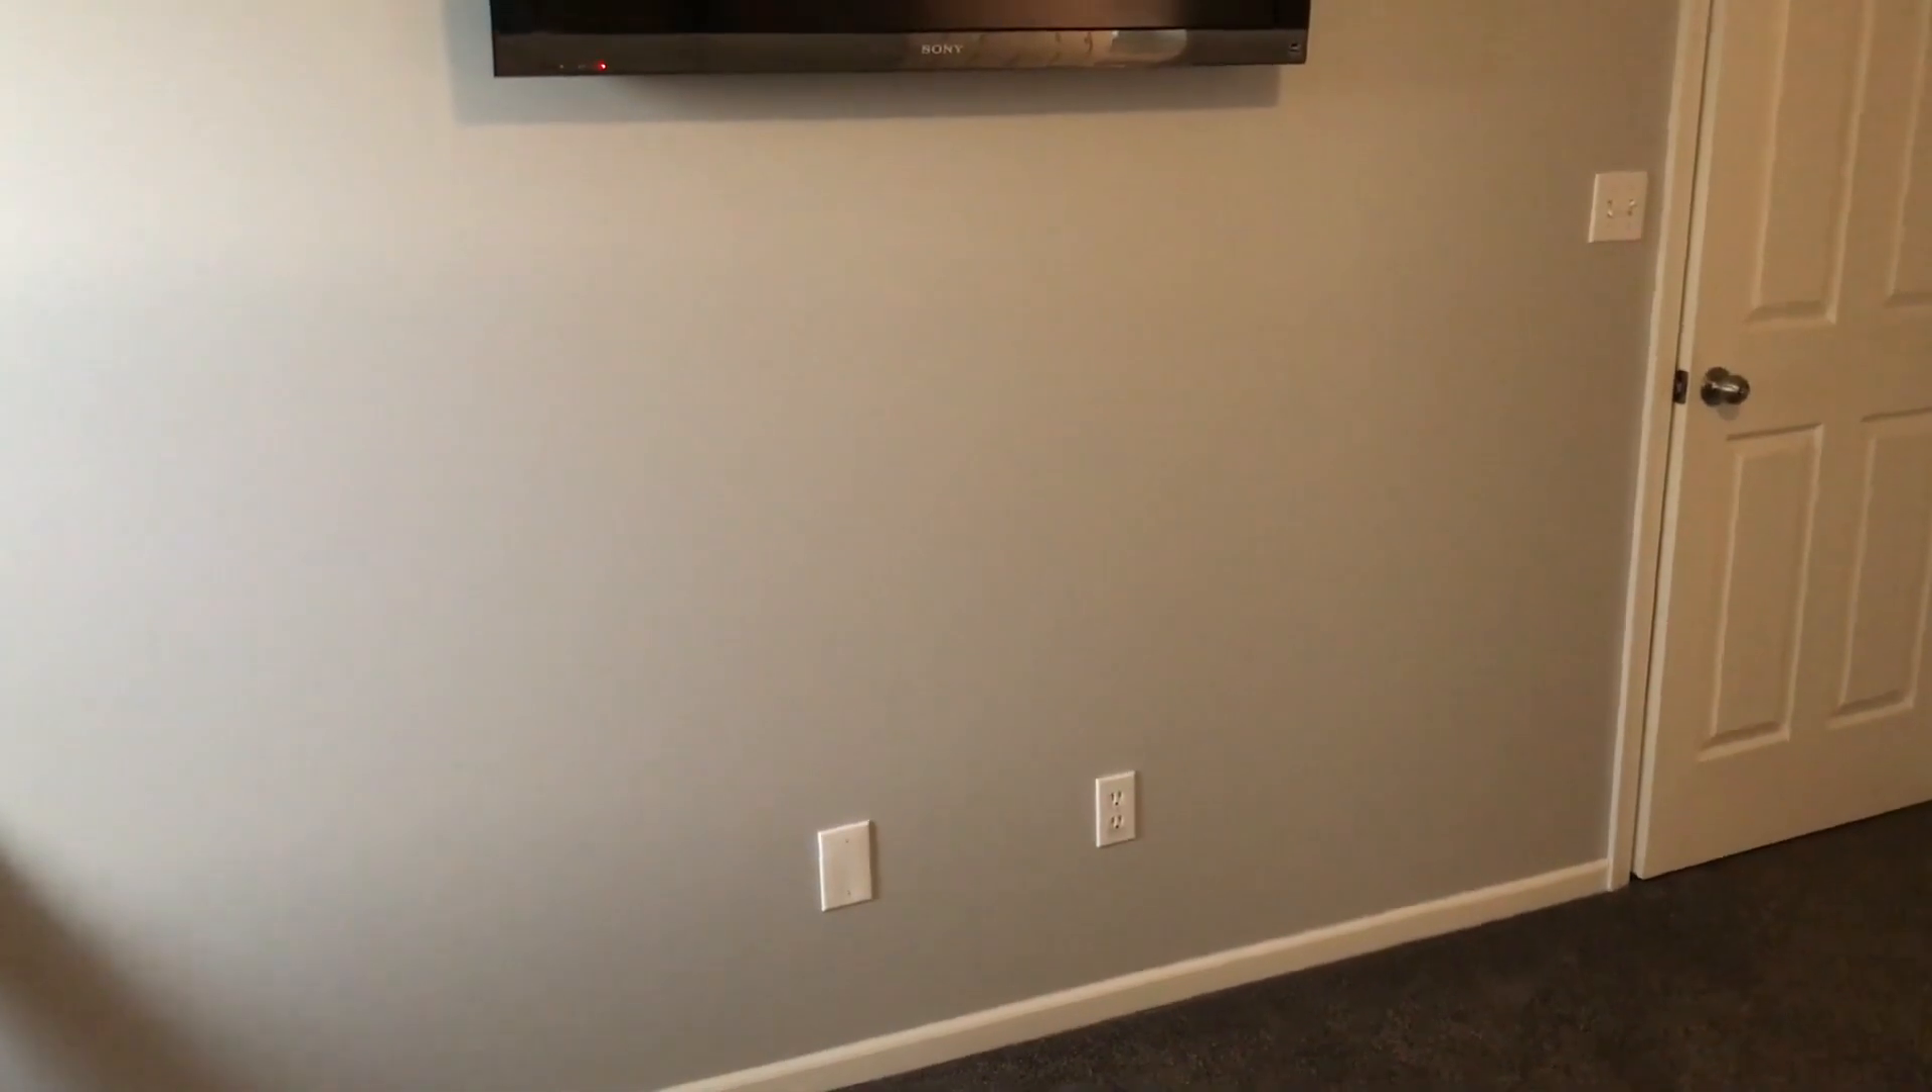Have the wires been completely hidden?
Yes.